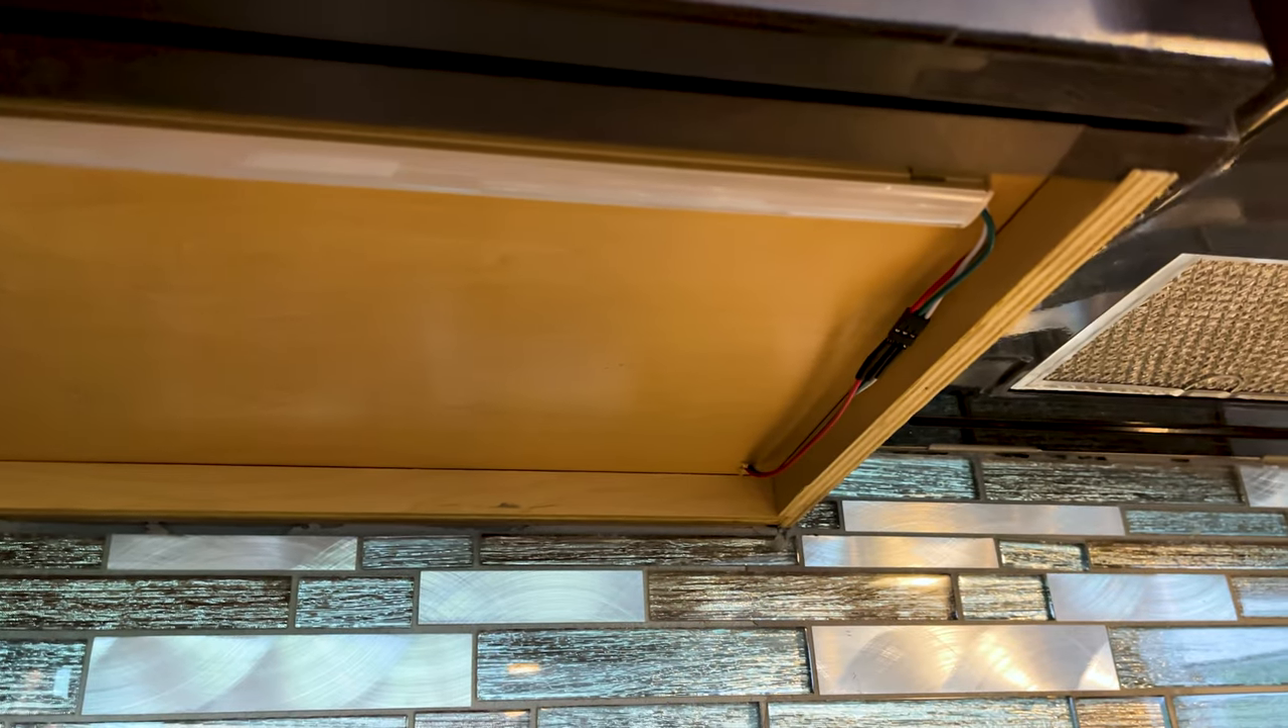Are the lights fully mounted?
Yes.